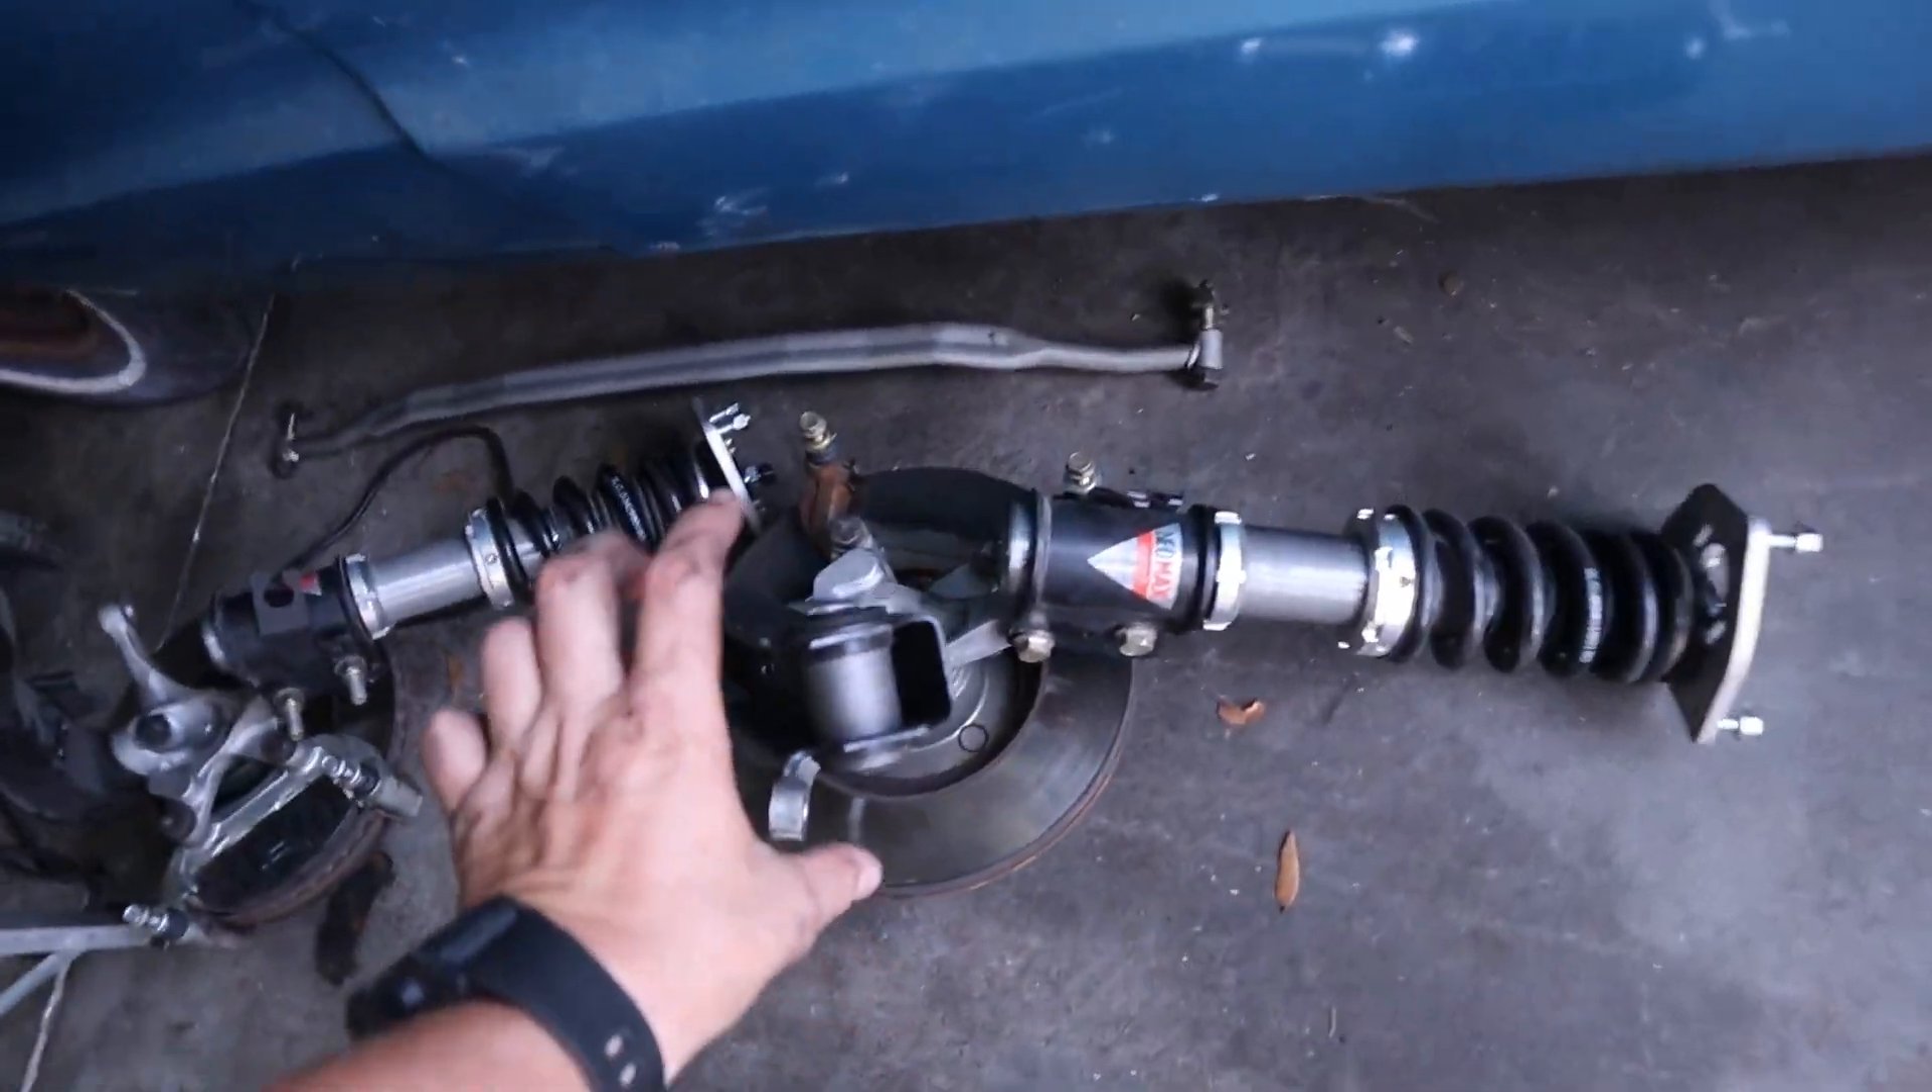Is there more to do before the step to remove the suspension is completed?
No.